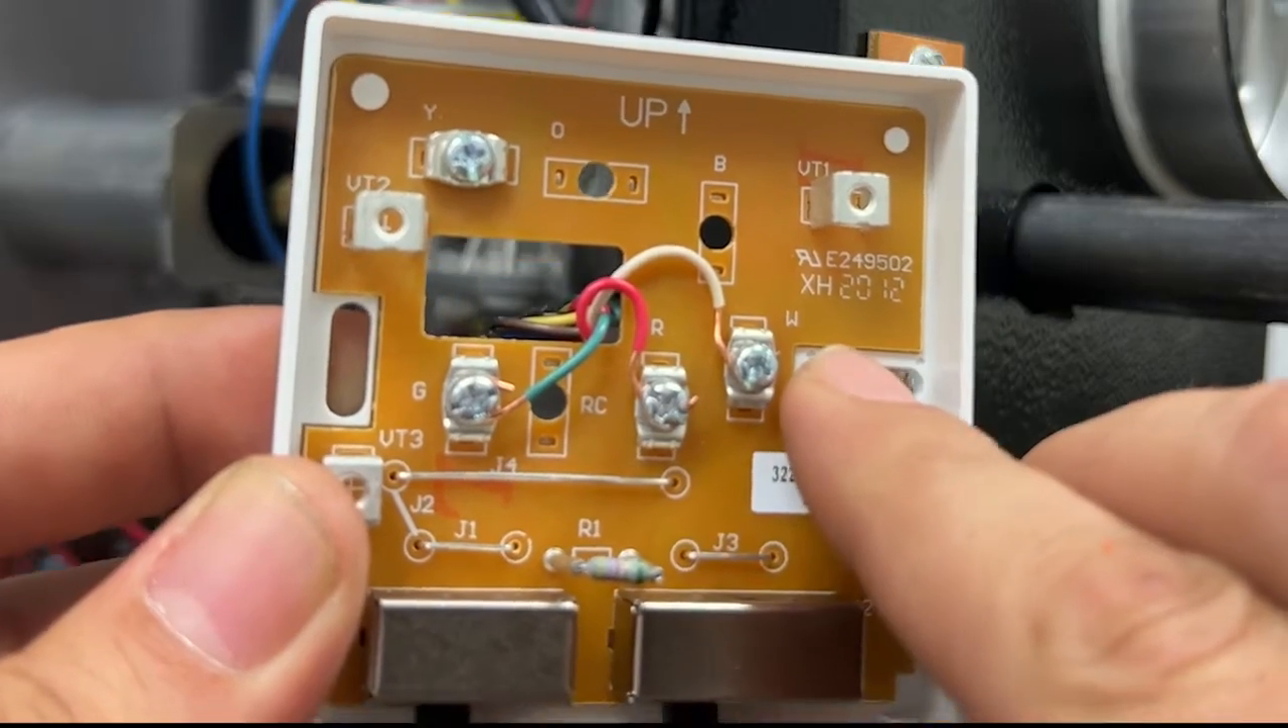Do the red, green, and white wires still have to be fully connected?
No.